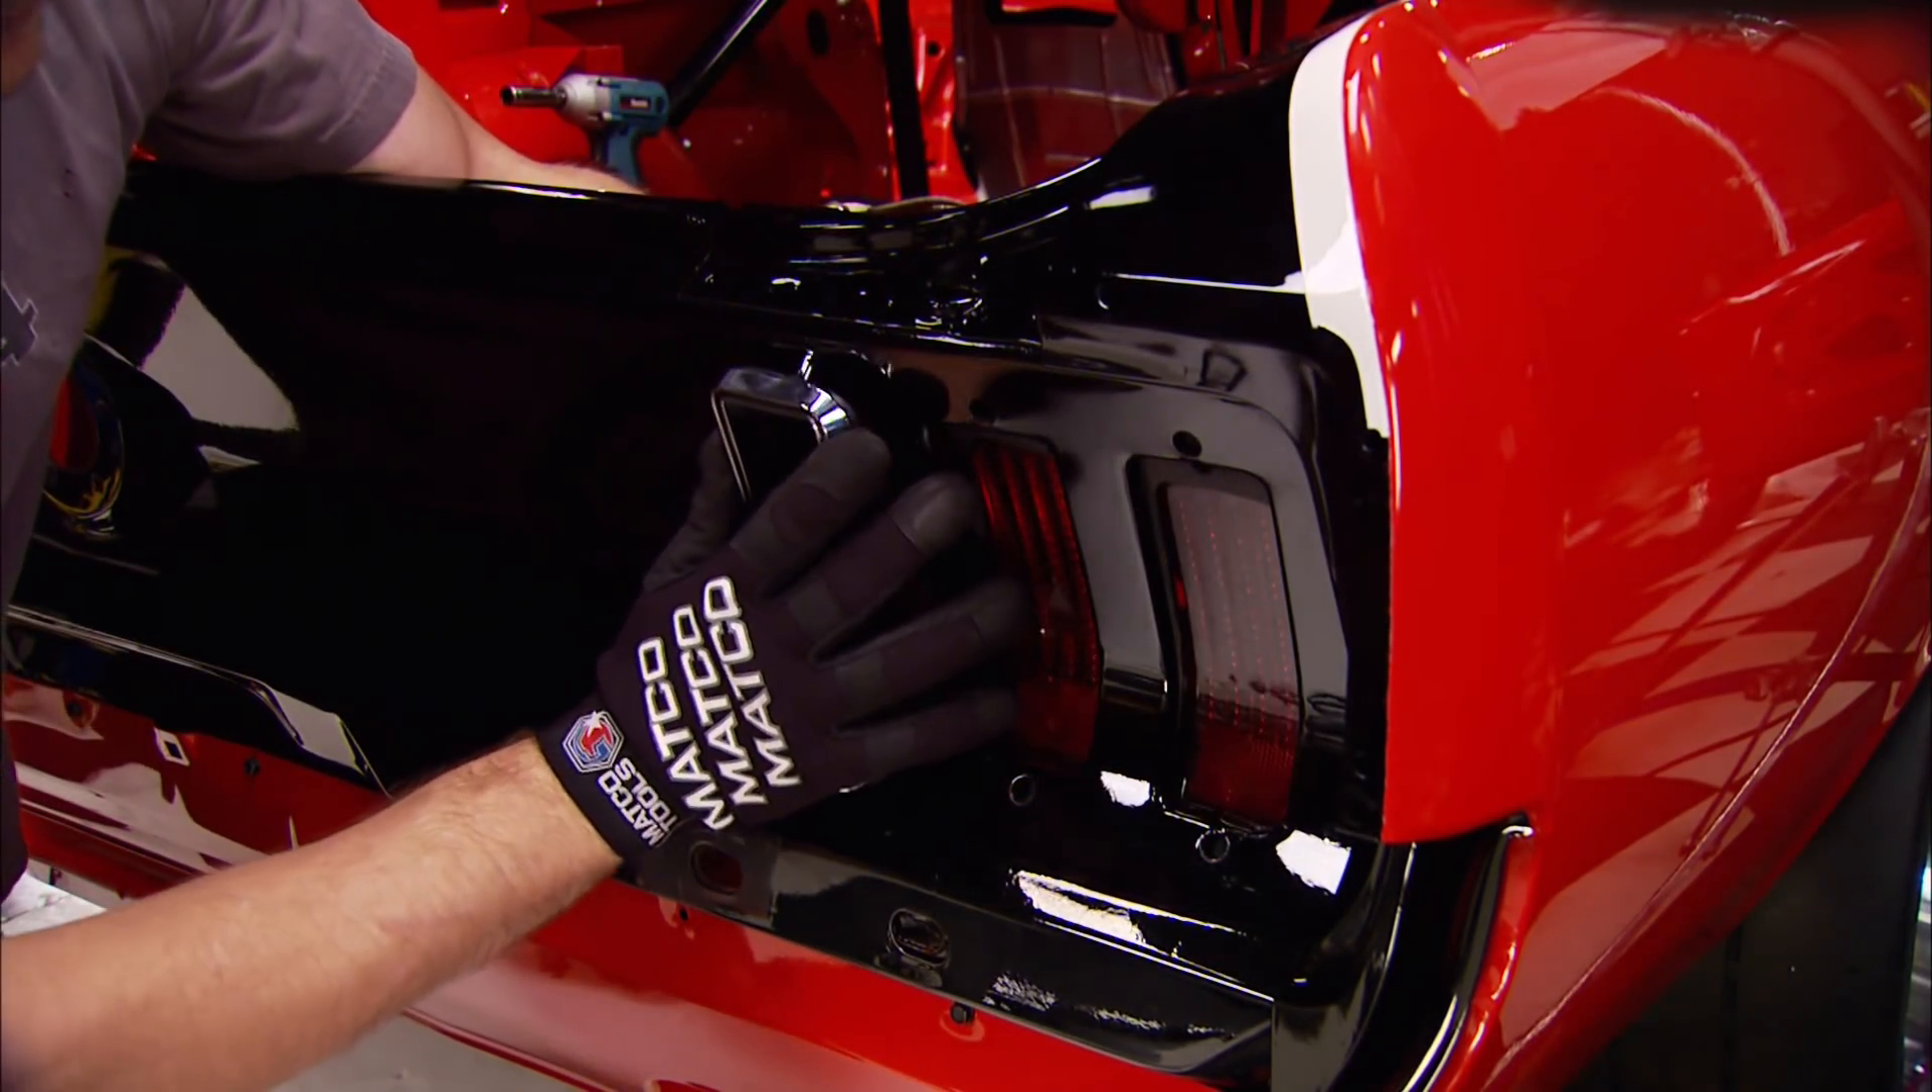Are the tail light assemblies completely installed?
No.